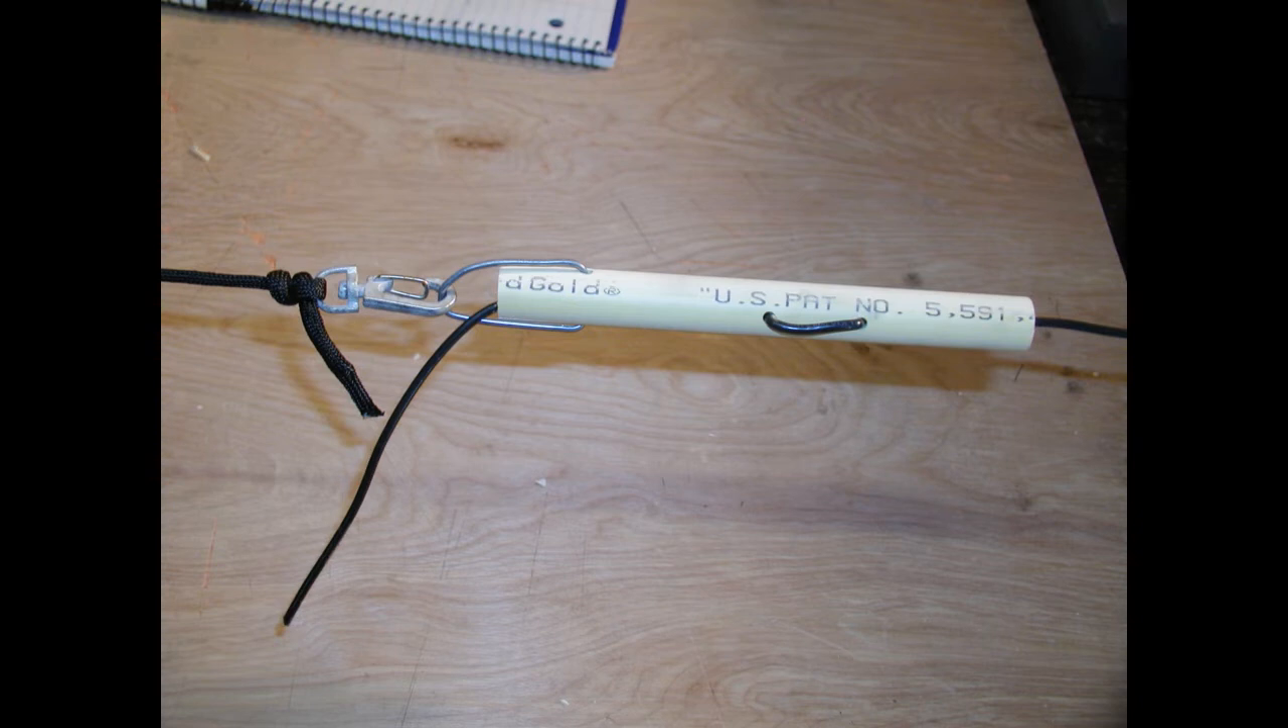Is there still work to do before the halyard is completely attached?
No.